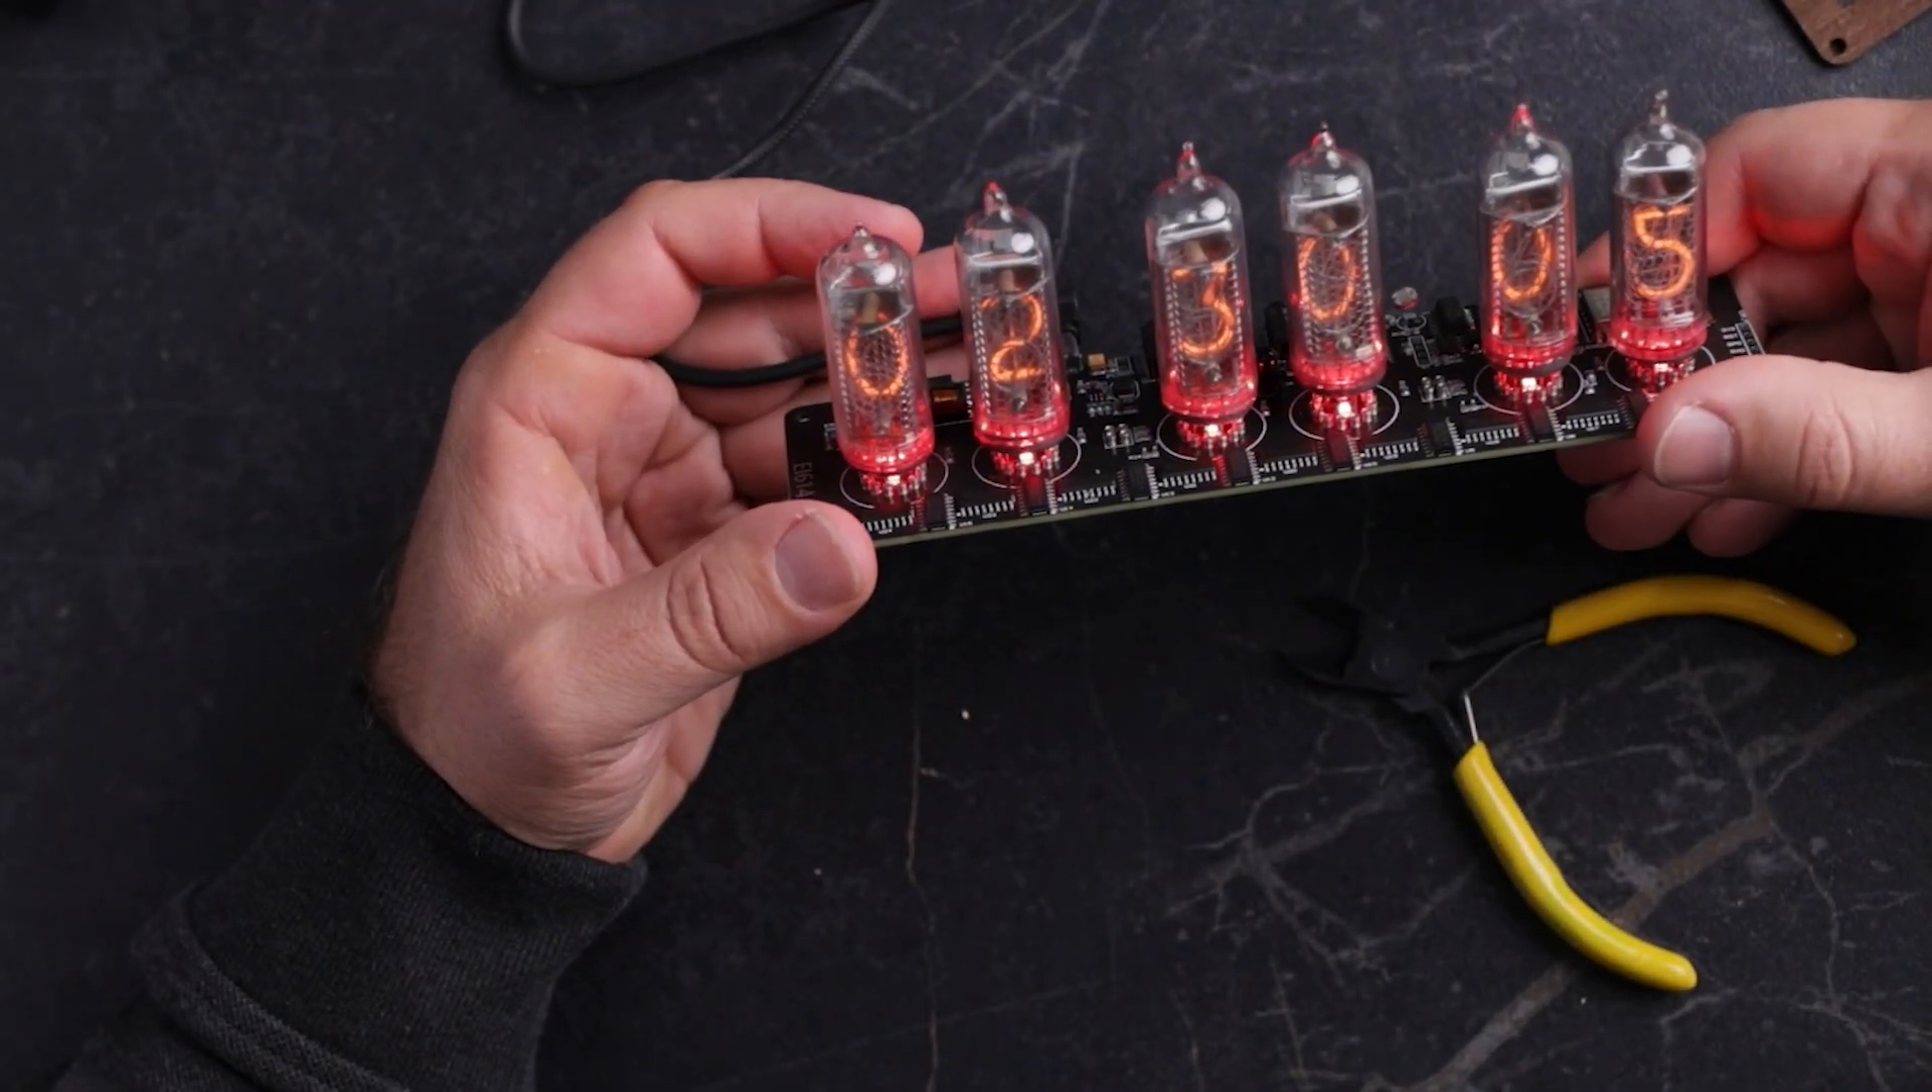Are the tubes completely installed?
Yes.